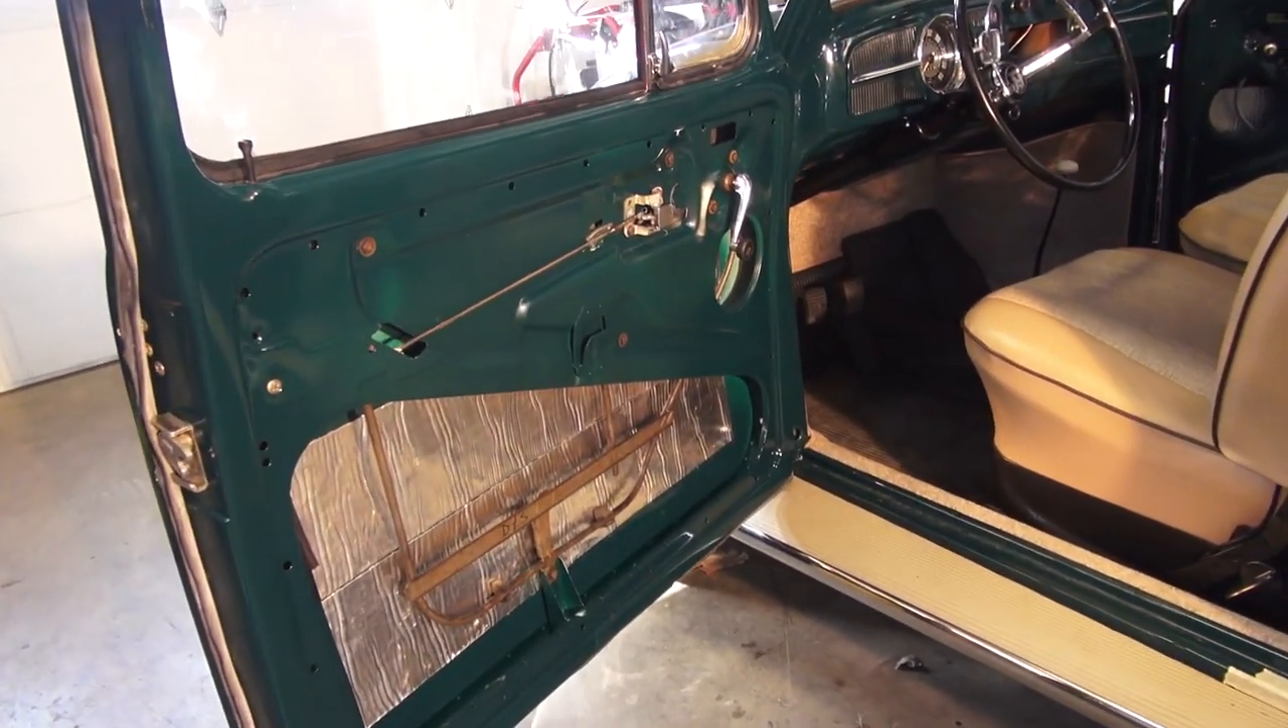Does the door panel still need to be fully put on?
Yes.